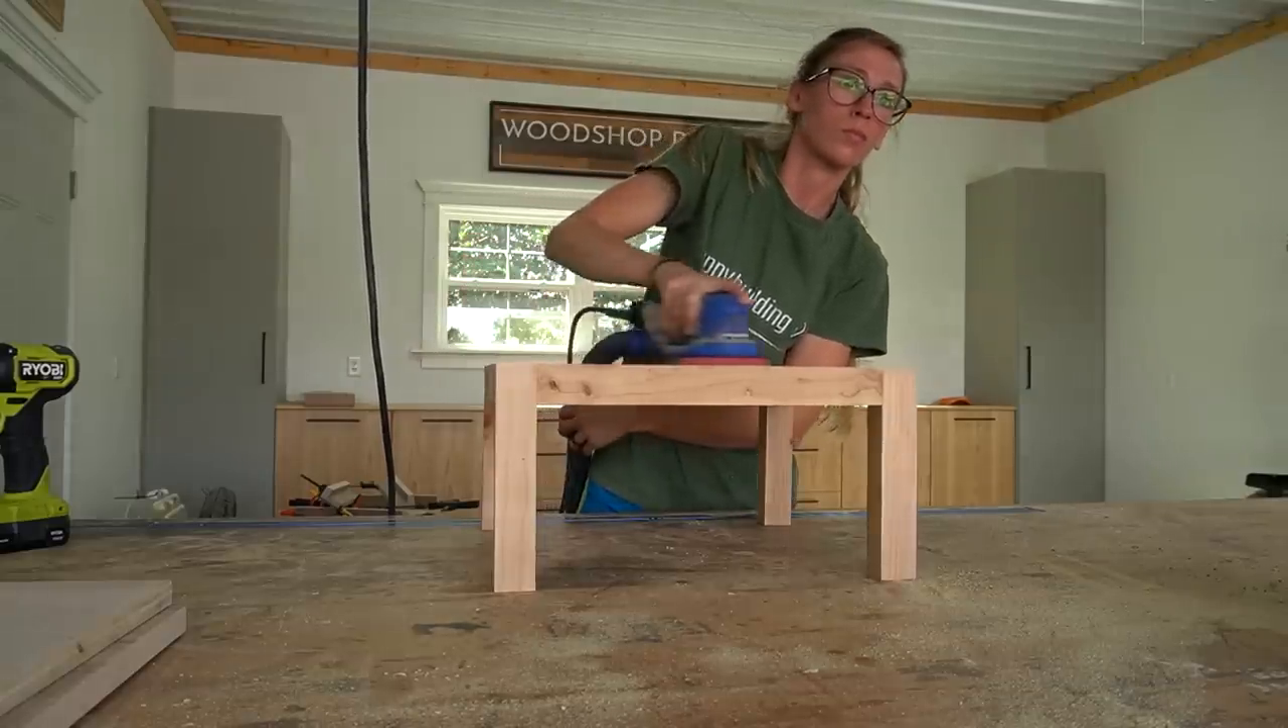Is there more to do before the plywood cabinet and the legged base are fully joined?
Yes.